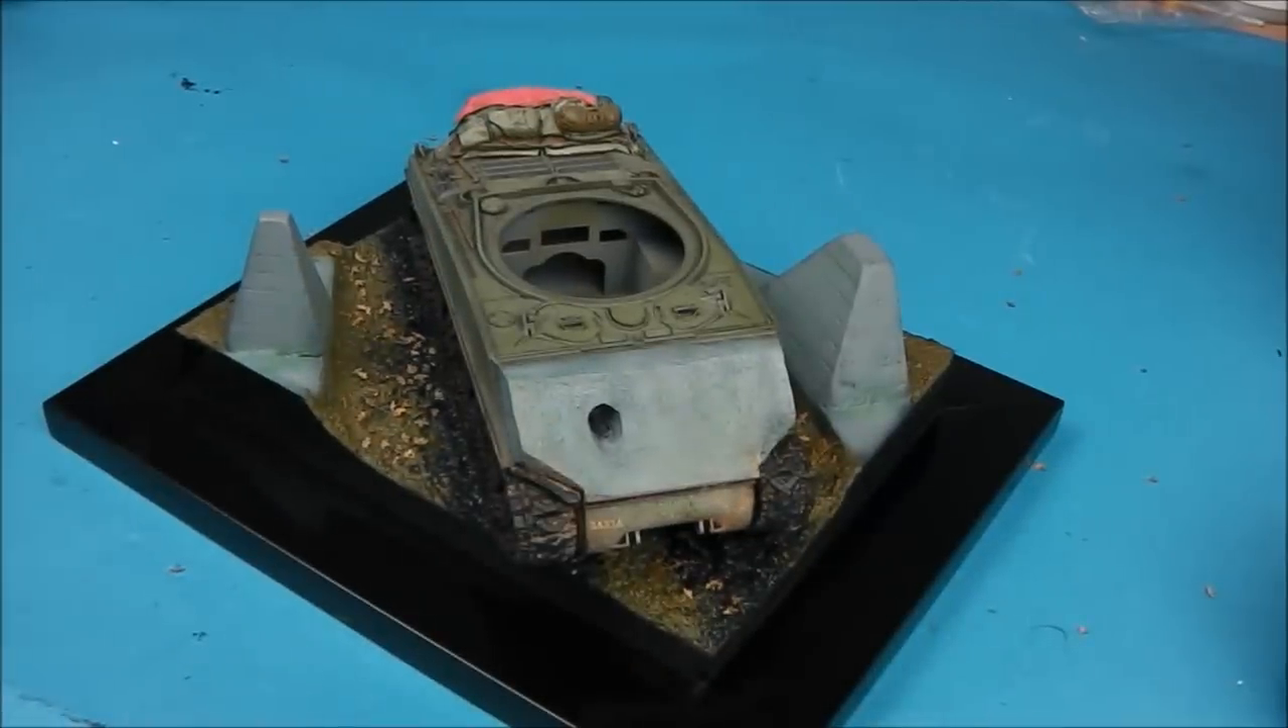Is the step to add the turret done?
No.